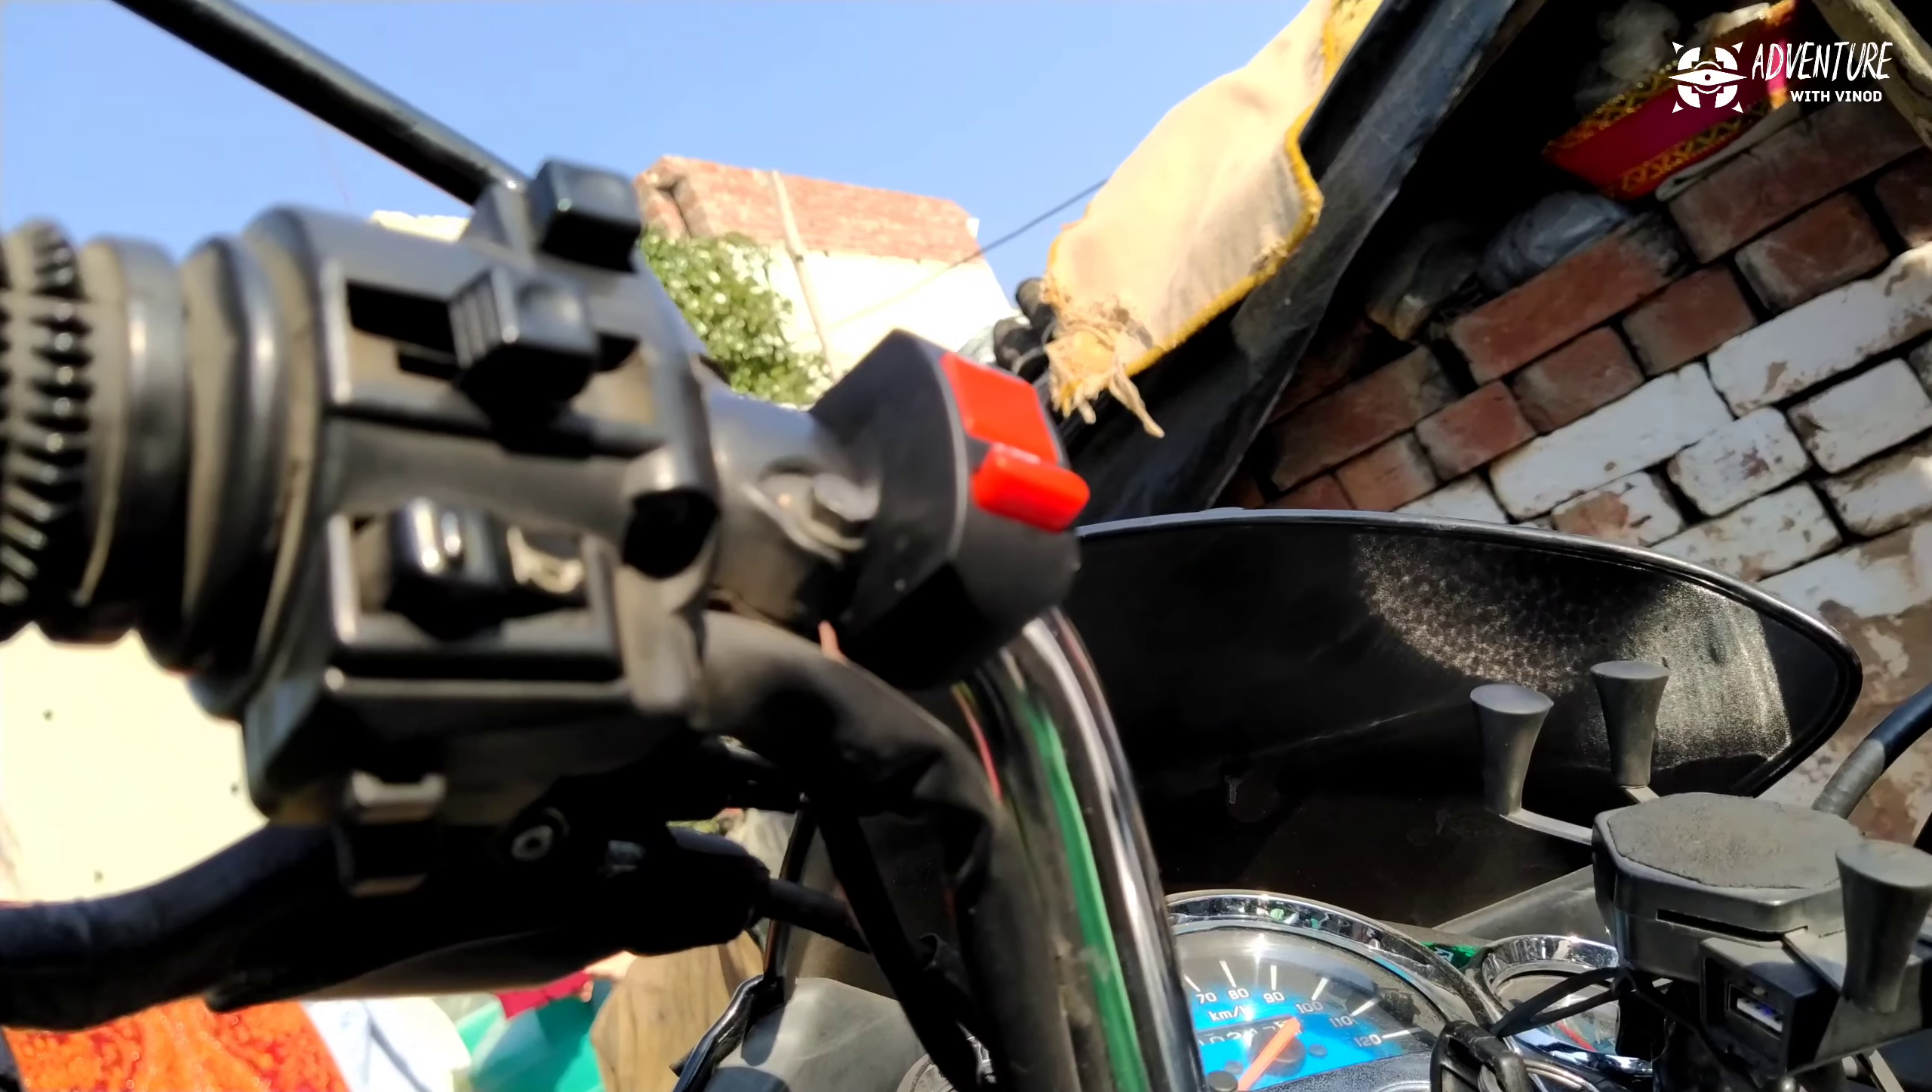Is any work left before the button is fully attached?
No.